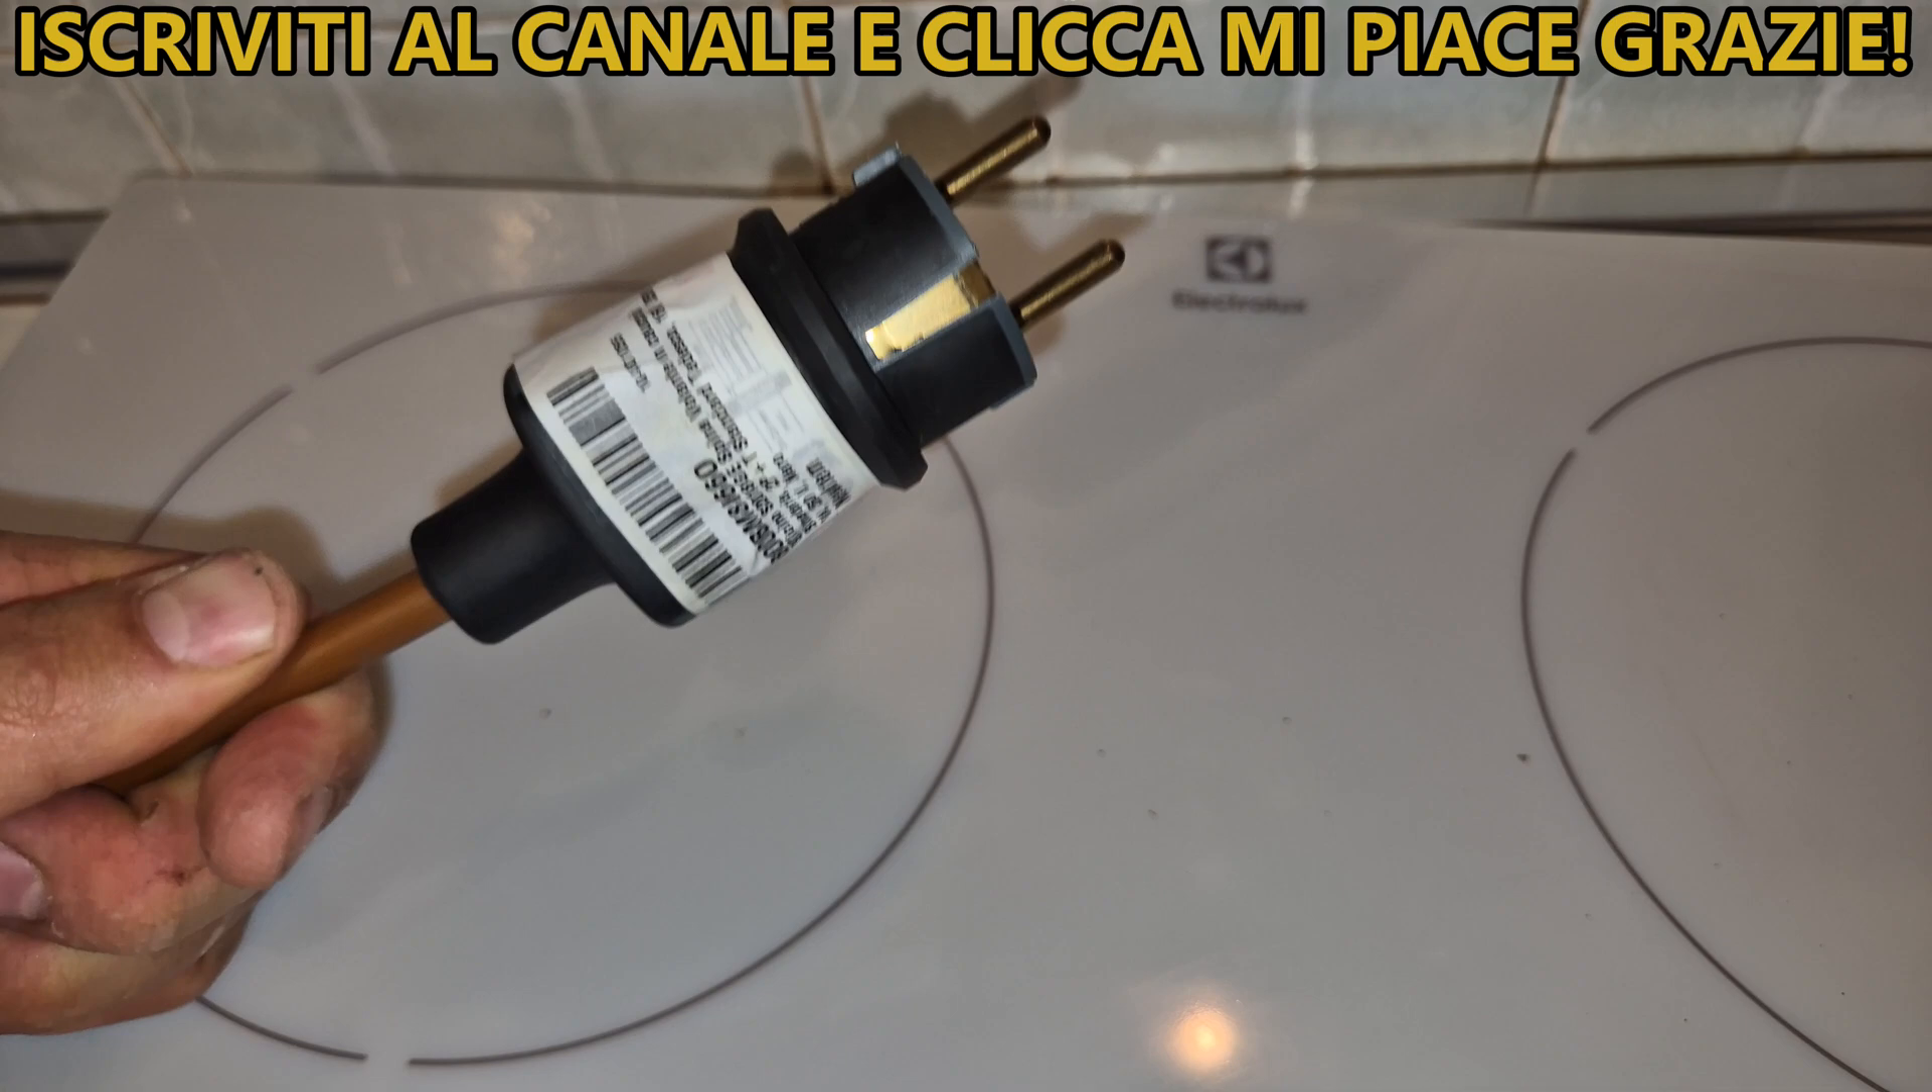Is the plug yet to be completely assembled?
No.